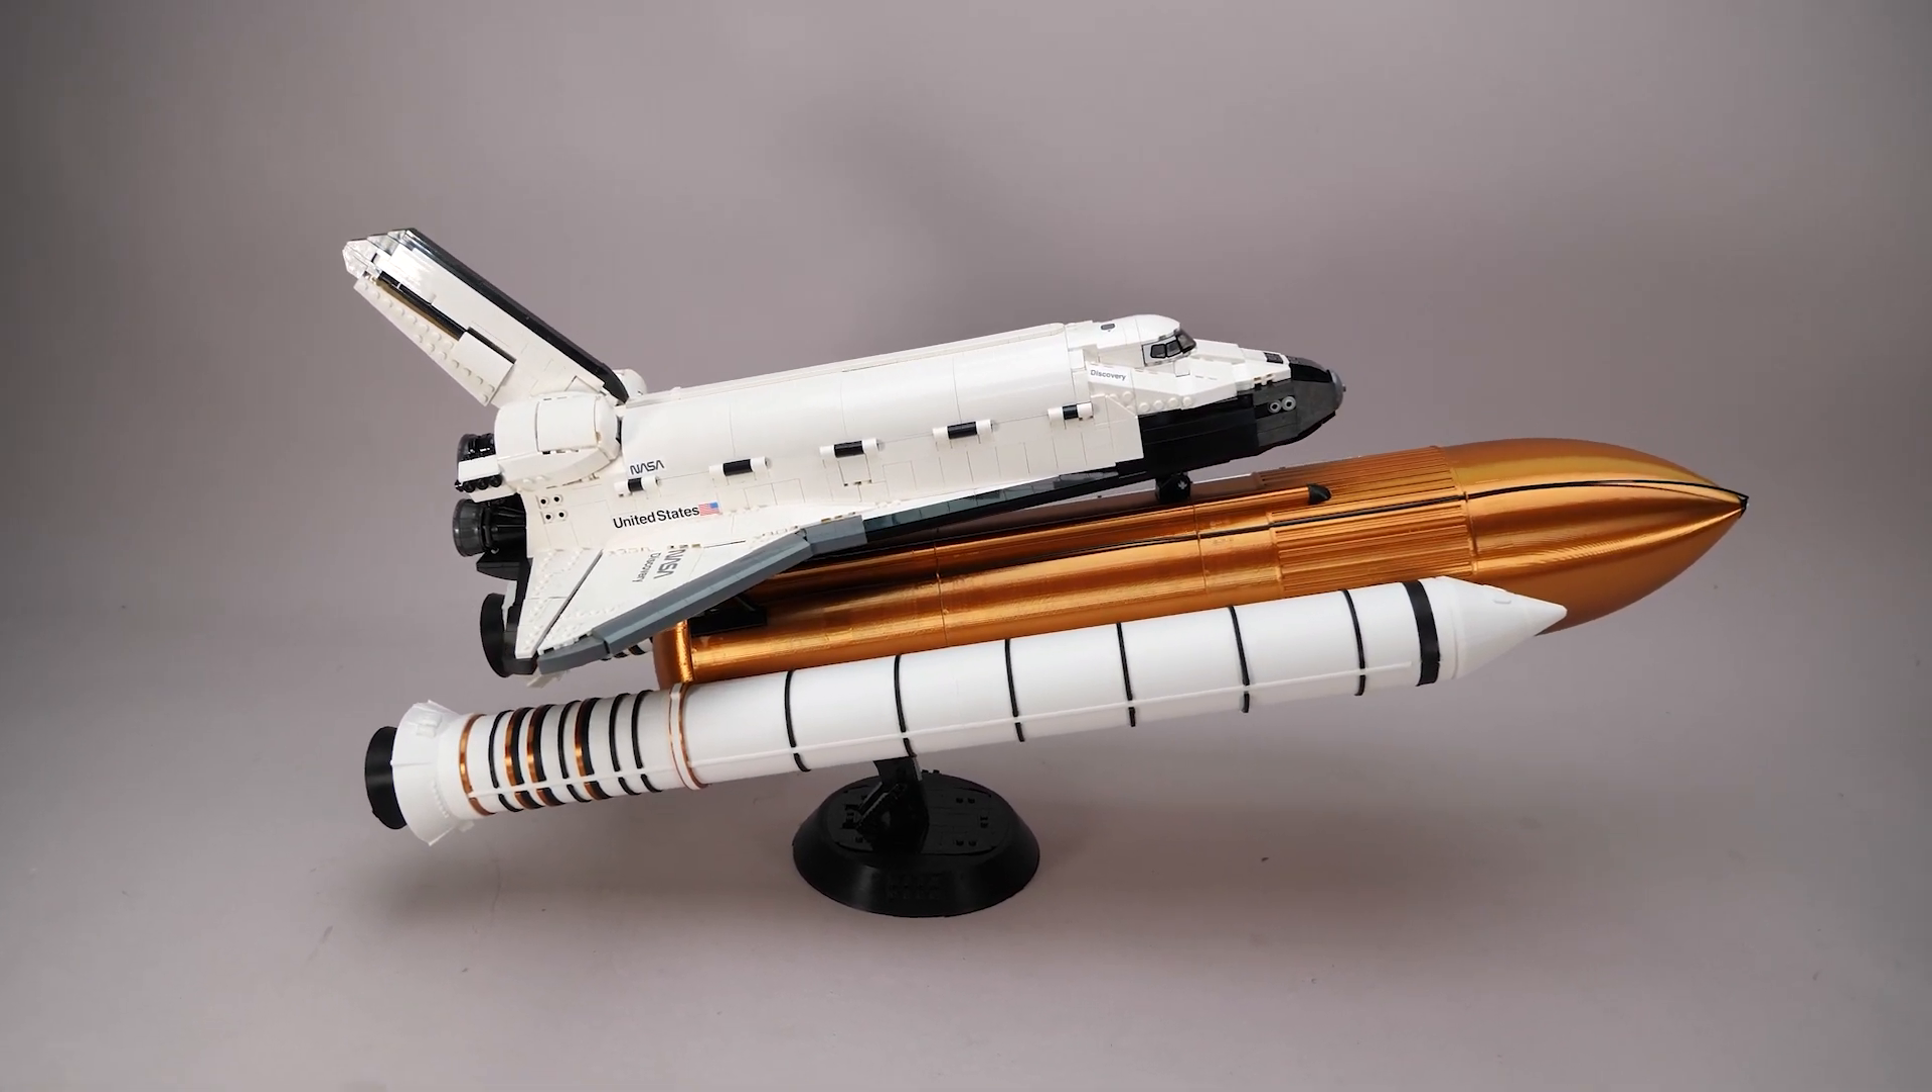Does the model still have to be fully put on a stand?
No.